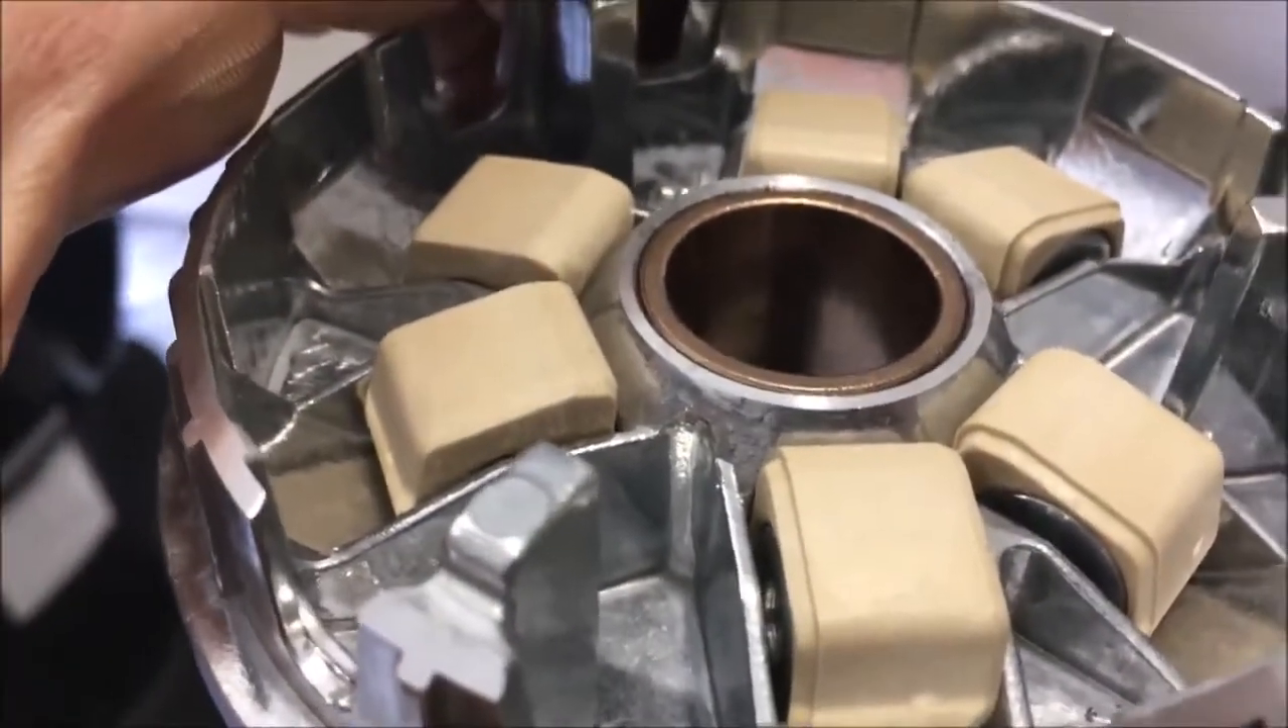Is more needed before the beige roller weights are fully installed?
No.